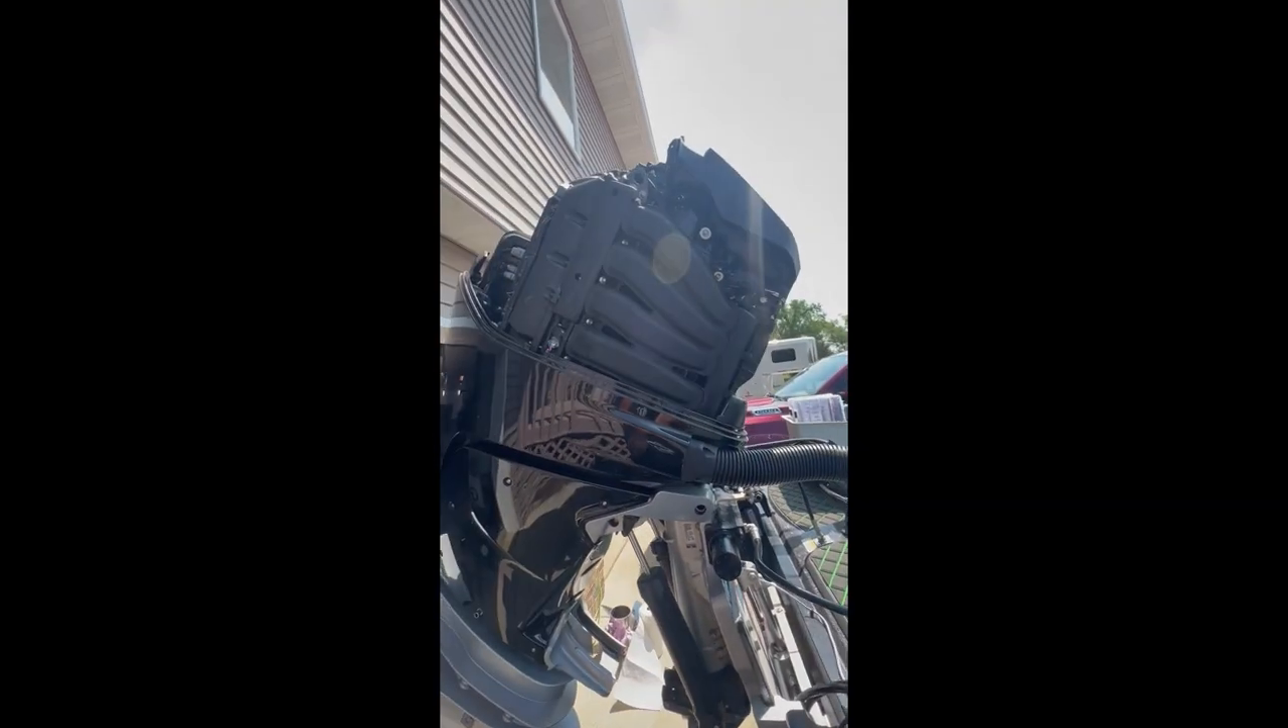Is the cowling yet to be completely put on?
Yes.